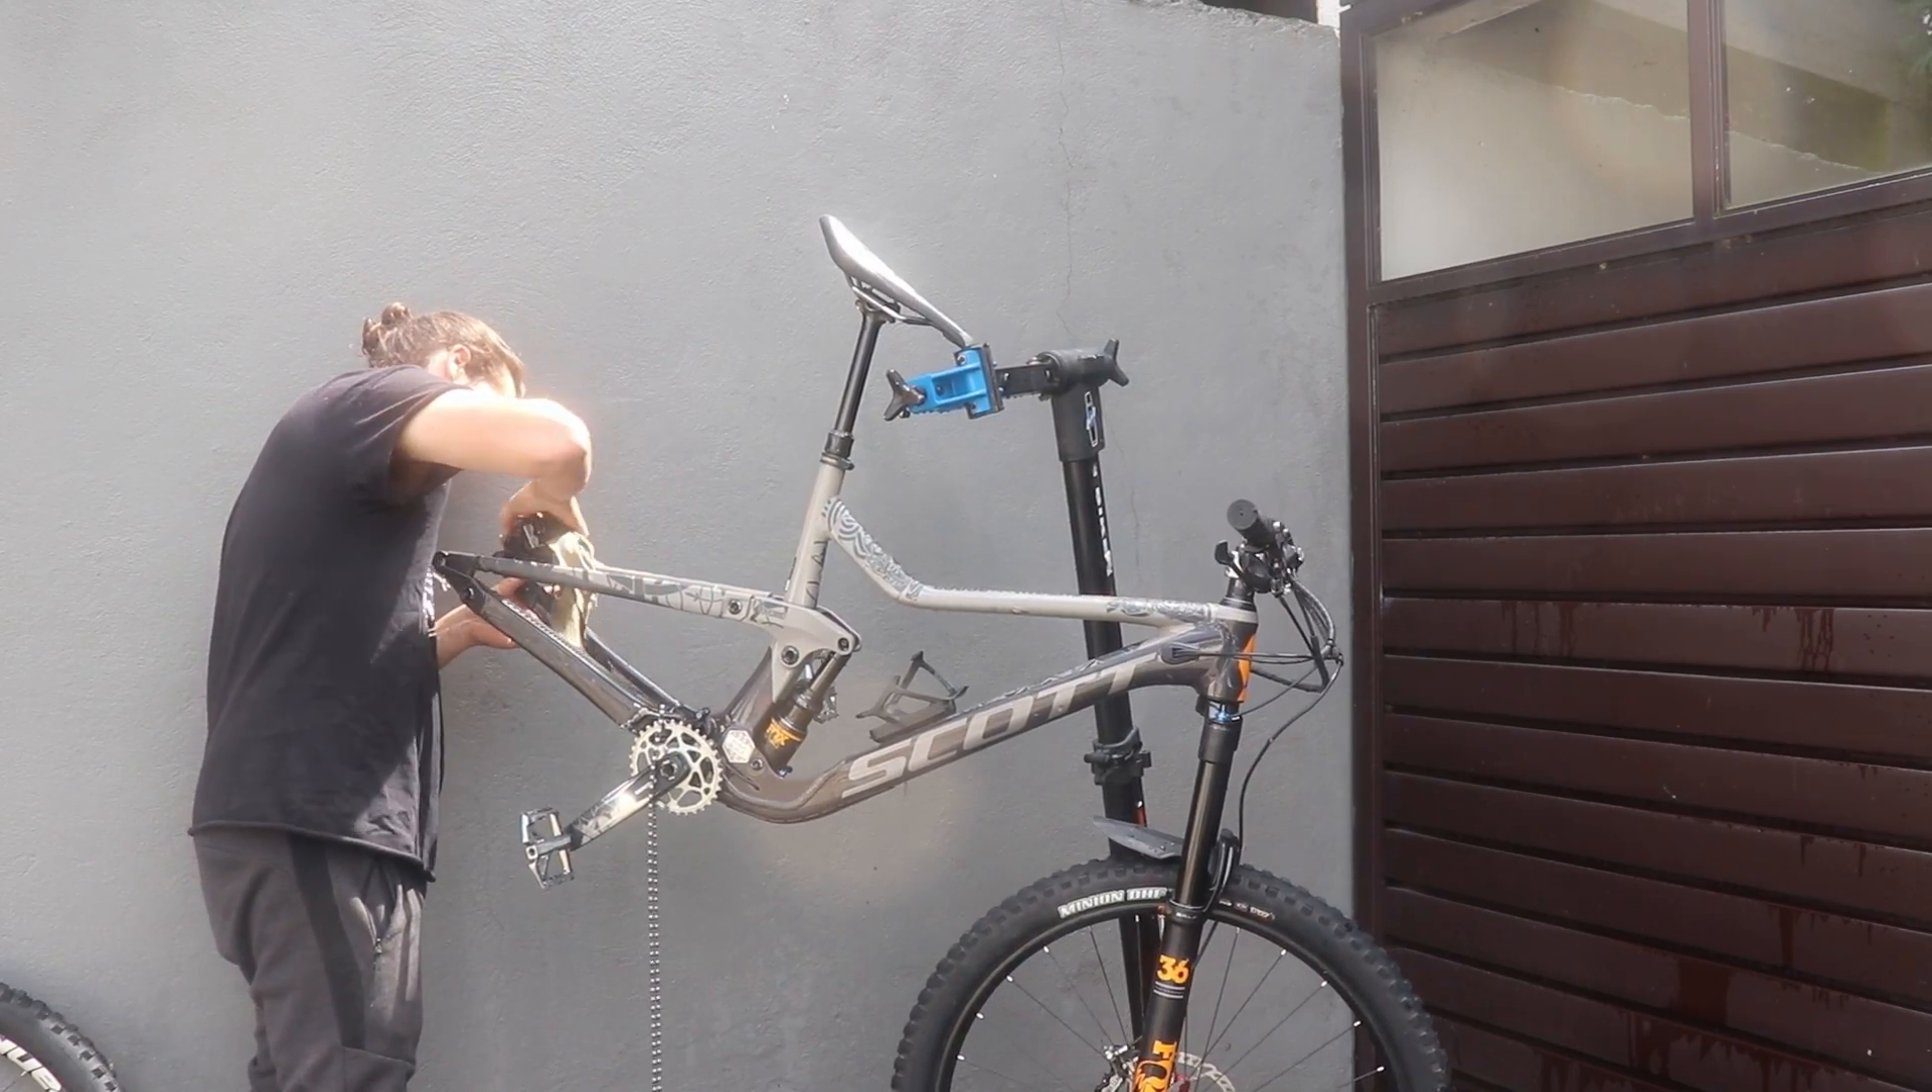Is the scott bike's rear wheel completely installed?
No.